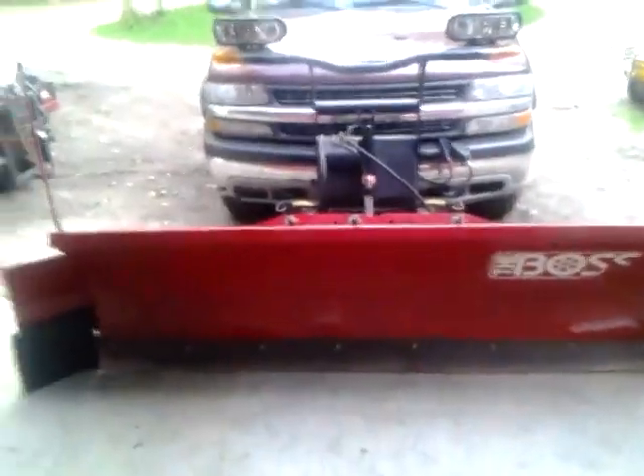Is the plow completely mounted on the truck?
Yes.